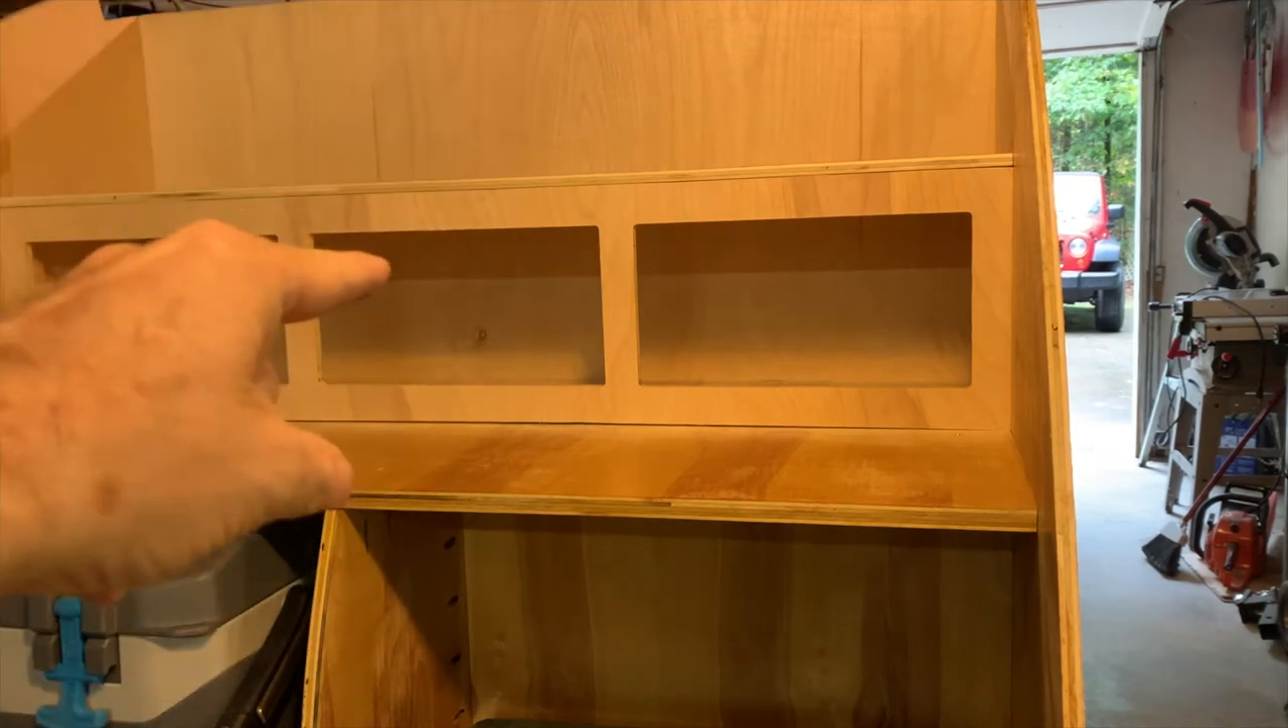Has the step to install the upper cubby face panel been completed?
Yes.